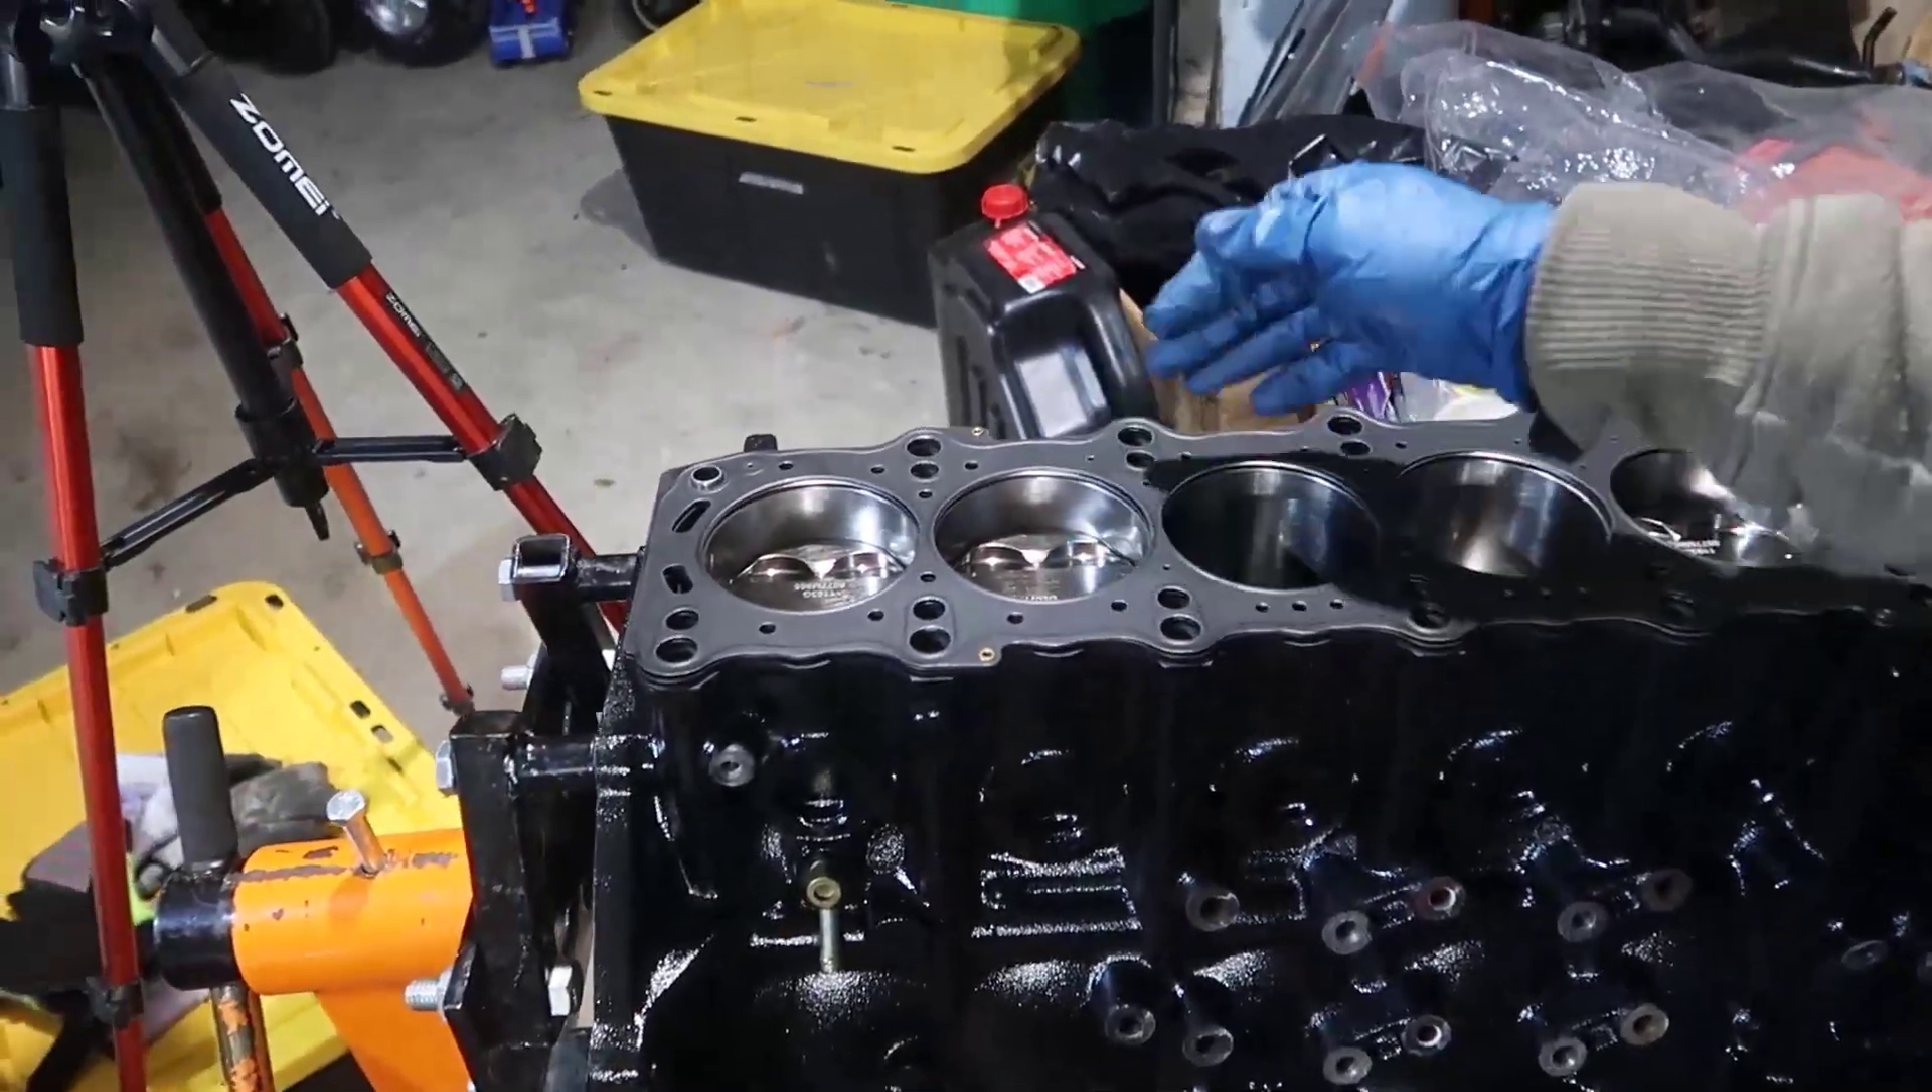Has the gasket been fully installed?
Yes.